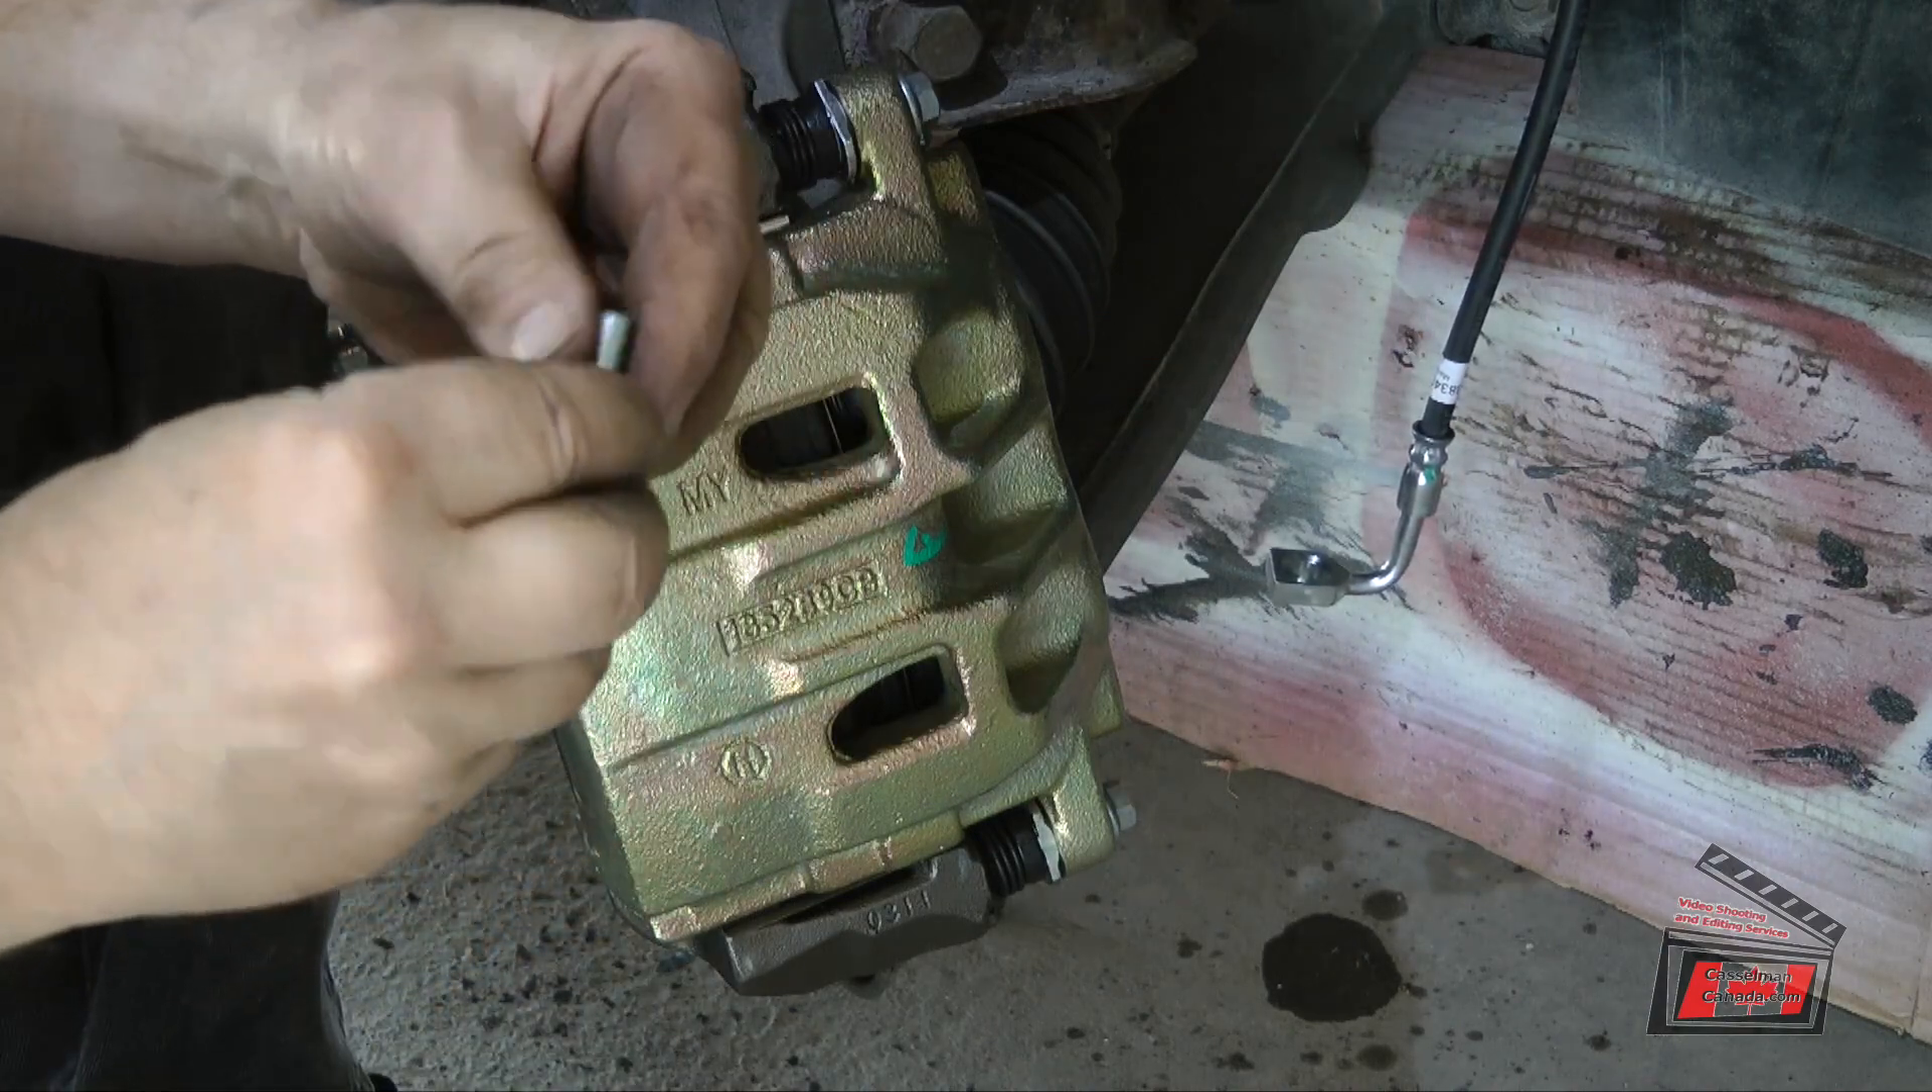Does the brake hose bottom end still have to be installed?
Yes.